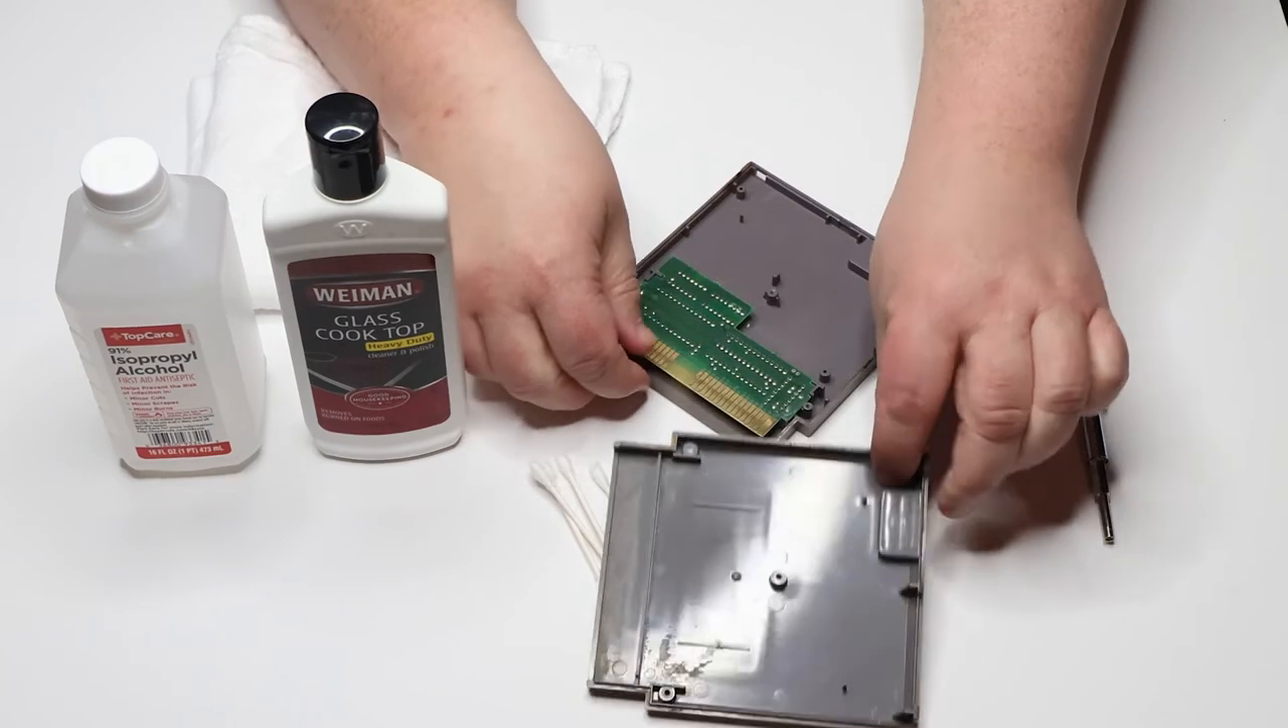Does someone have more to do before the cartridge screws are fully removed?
No.